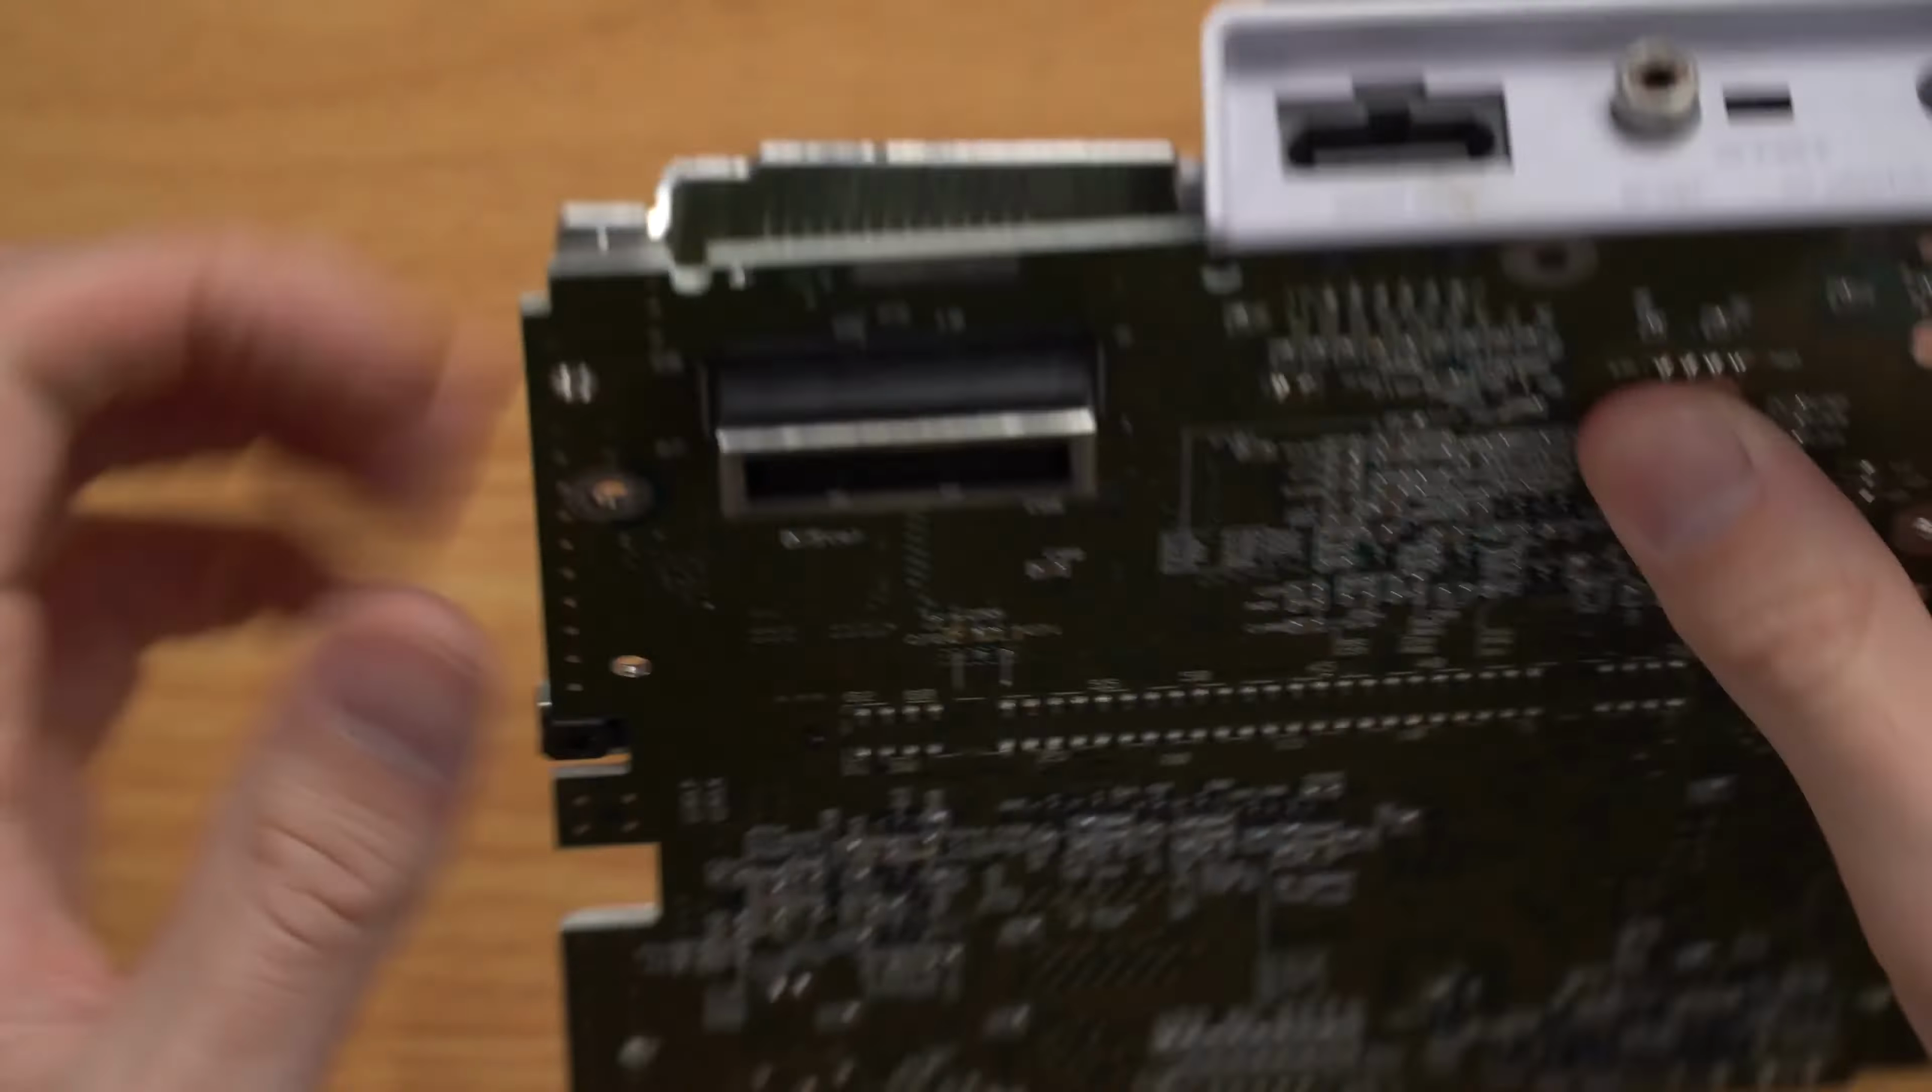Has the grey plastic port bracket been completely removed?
No.